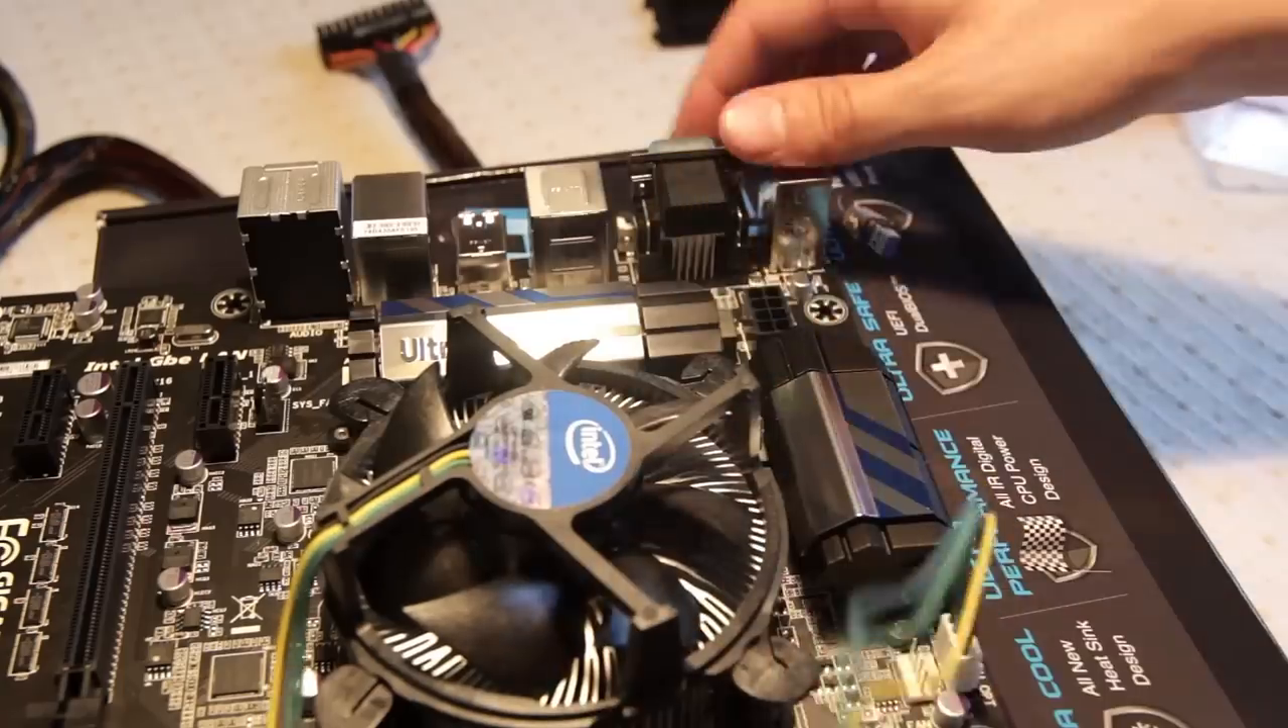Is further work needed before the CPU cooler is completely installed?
No.